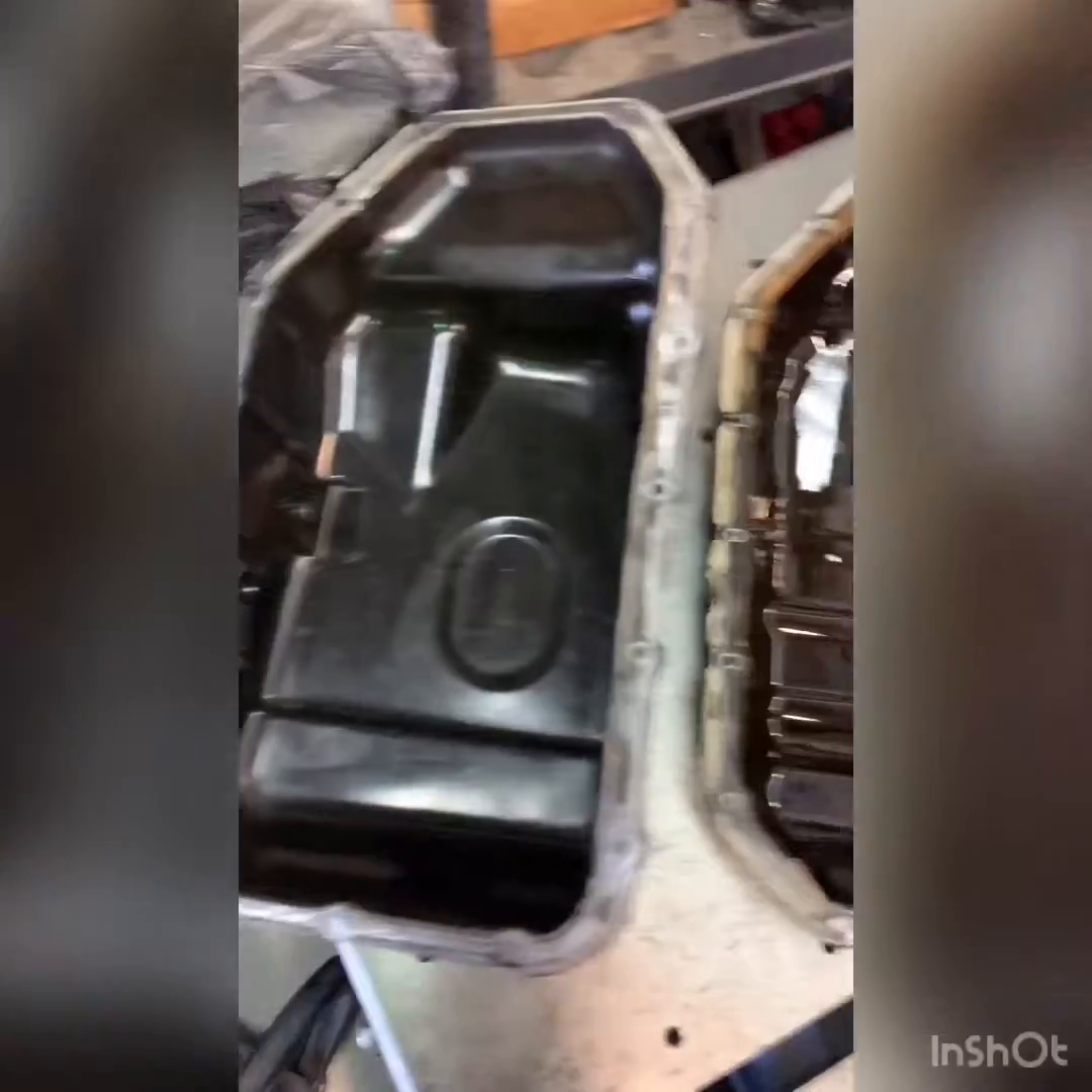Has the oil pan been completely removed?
Yes.